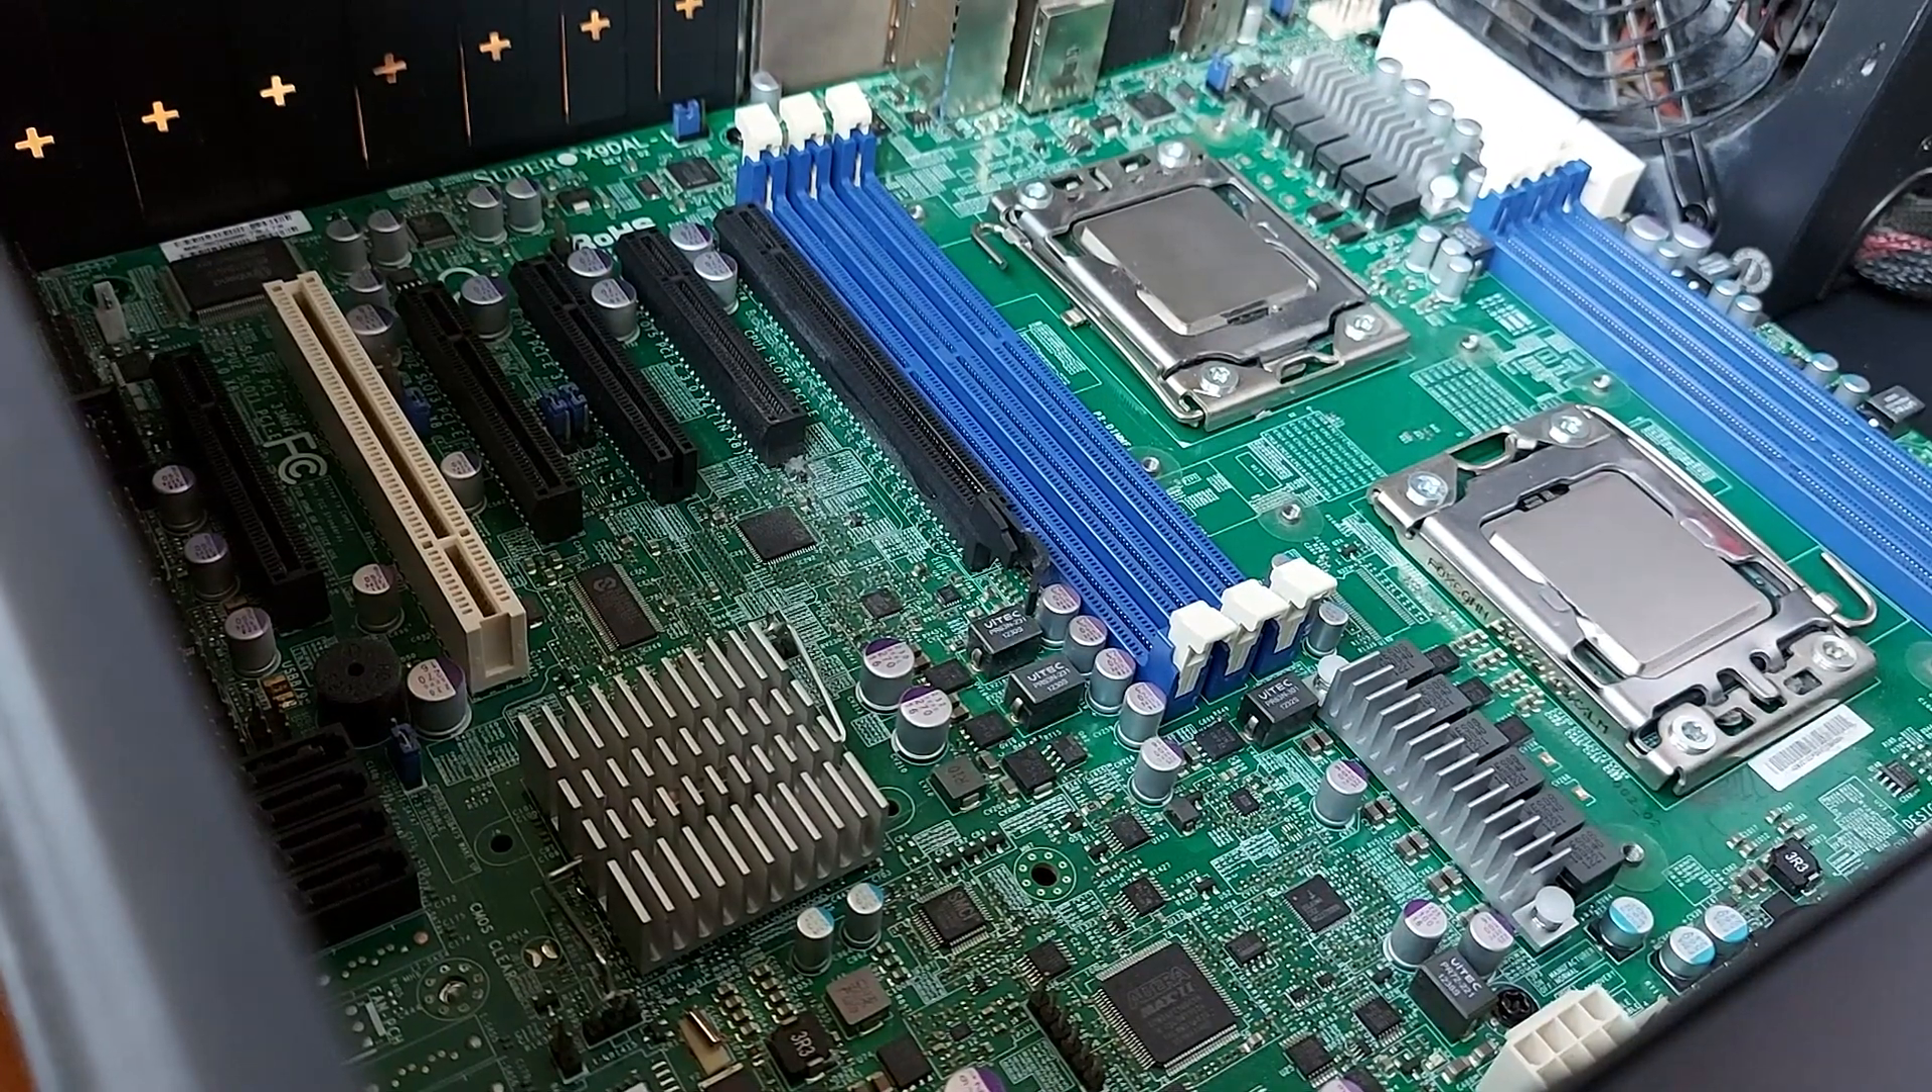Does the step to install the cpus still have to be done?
No.